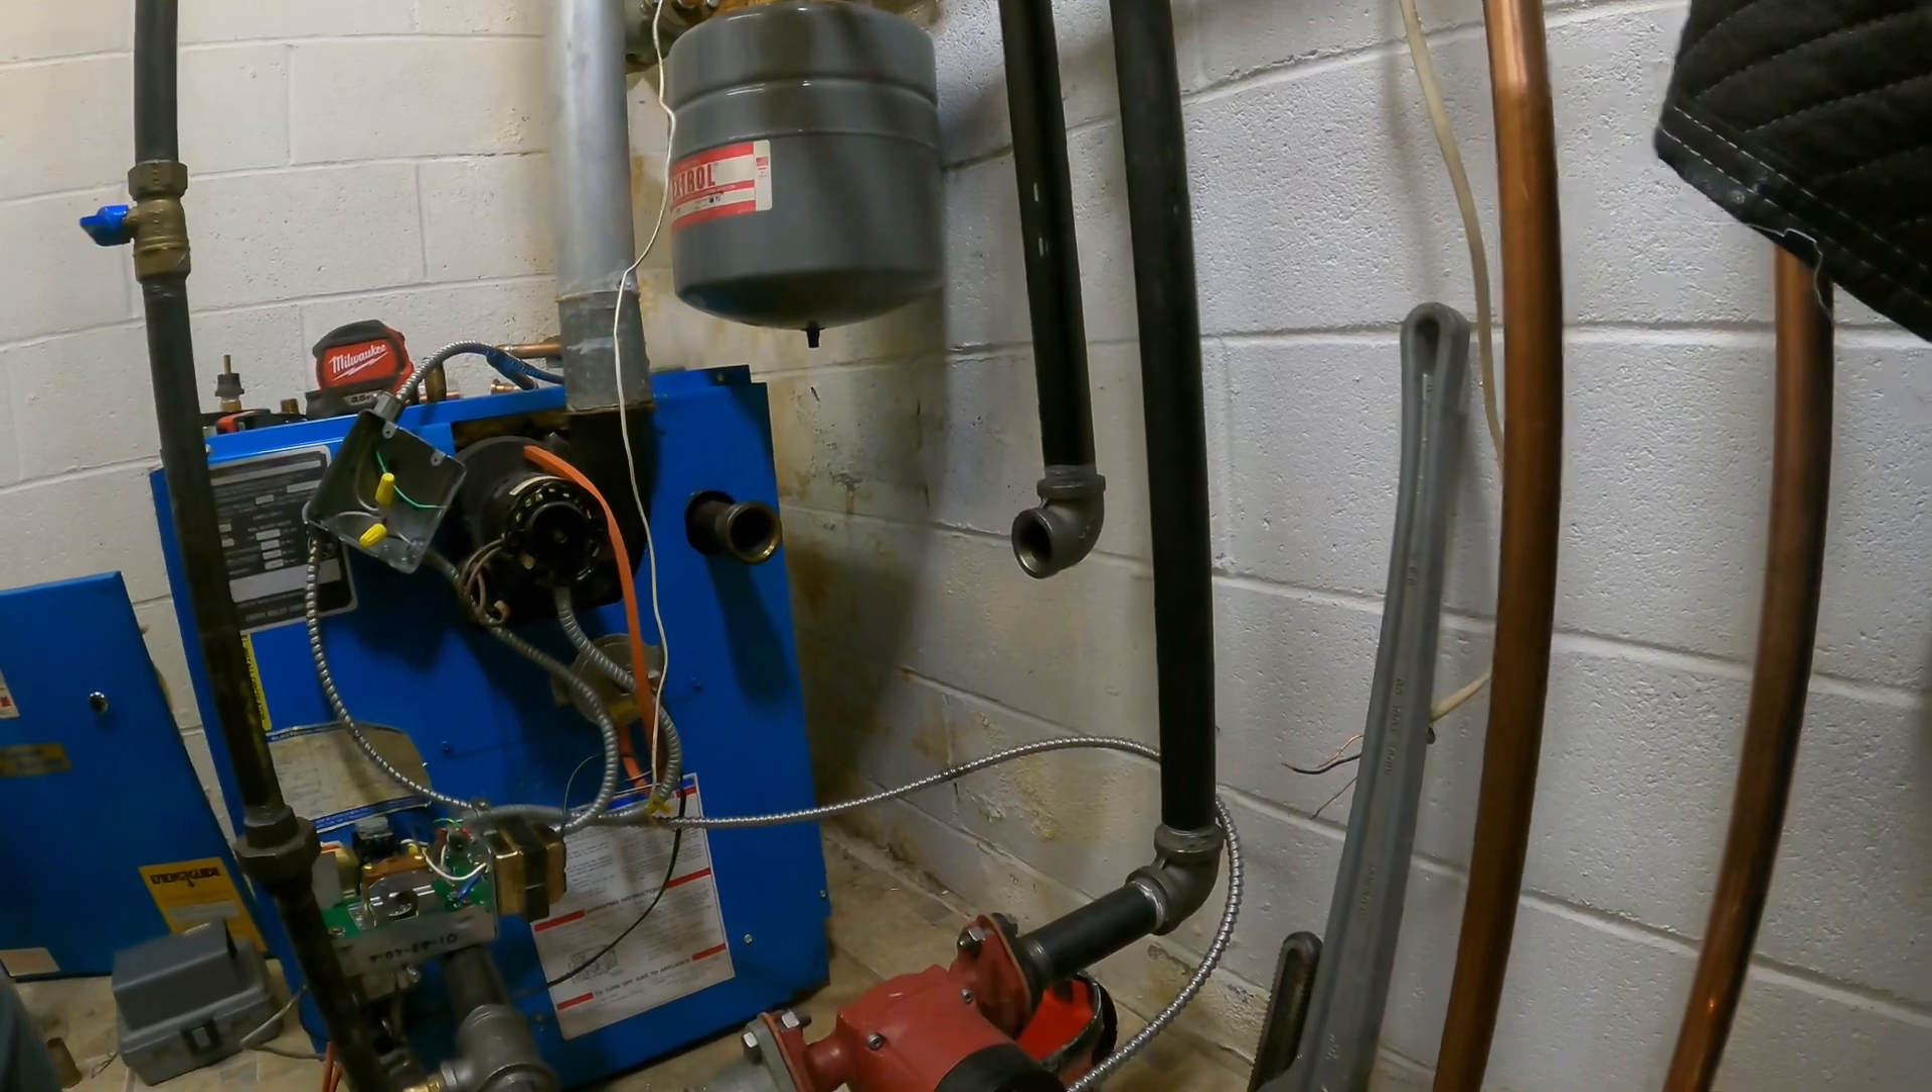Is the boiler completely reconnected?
No.